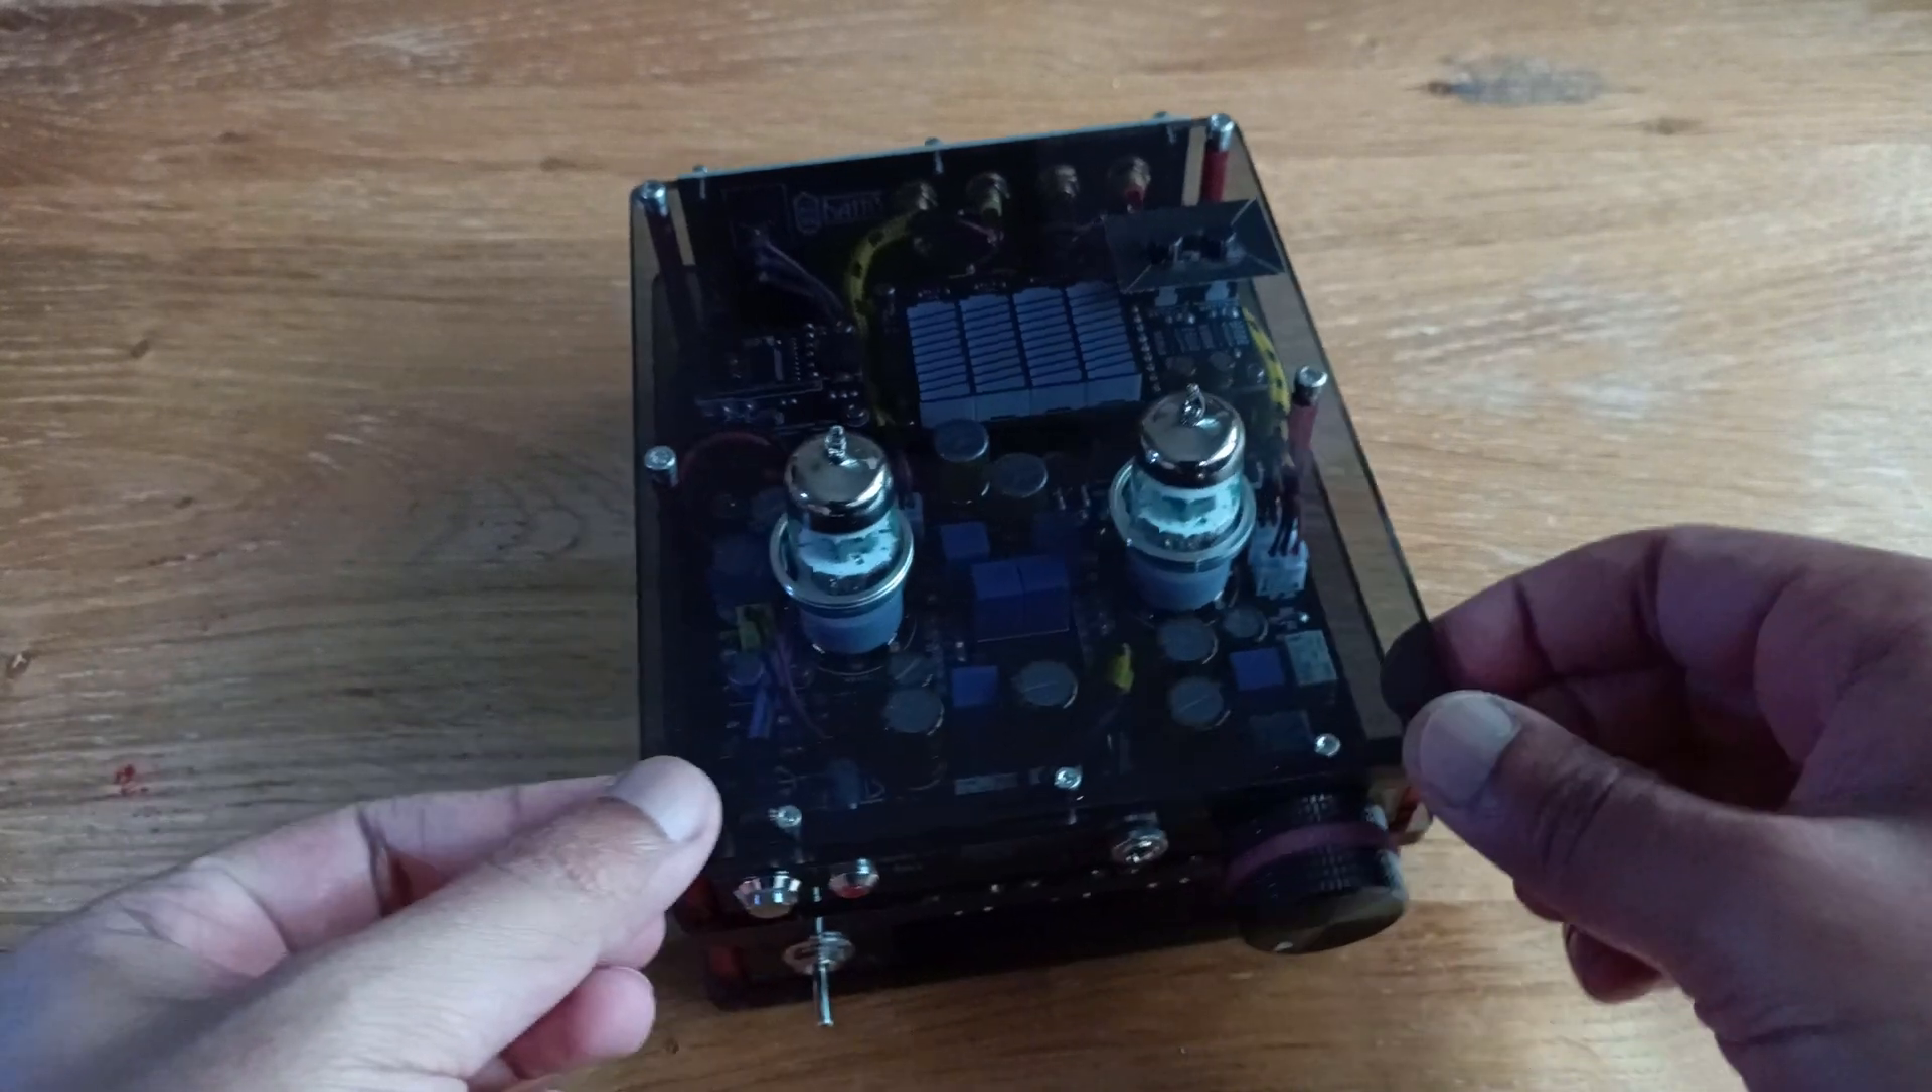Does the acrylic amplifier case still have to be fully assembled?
No.